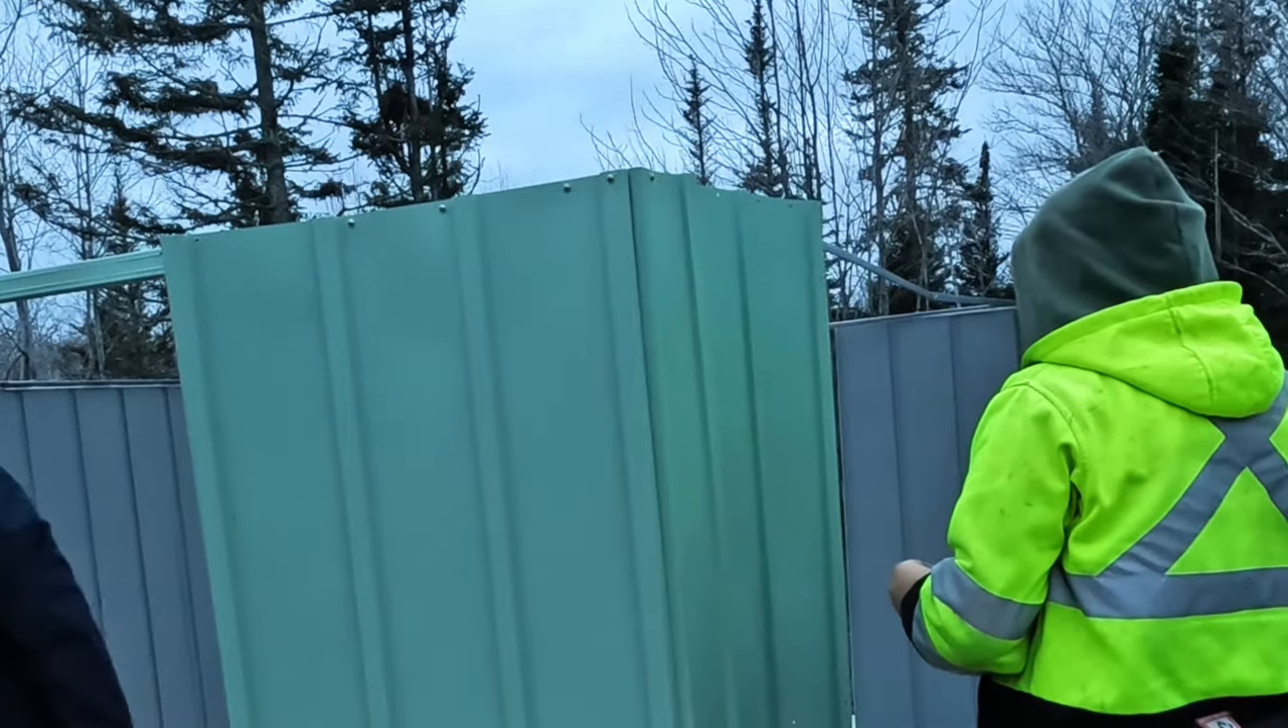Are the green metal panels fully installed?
No.